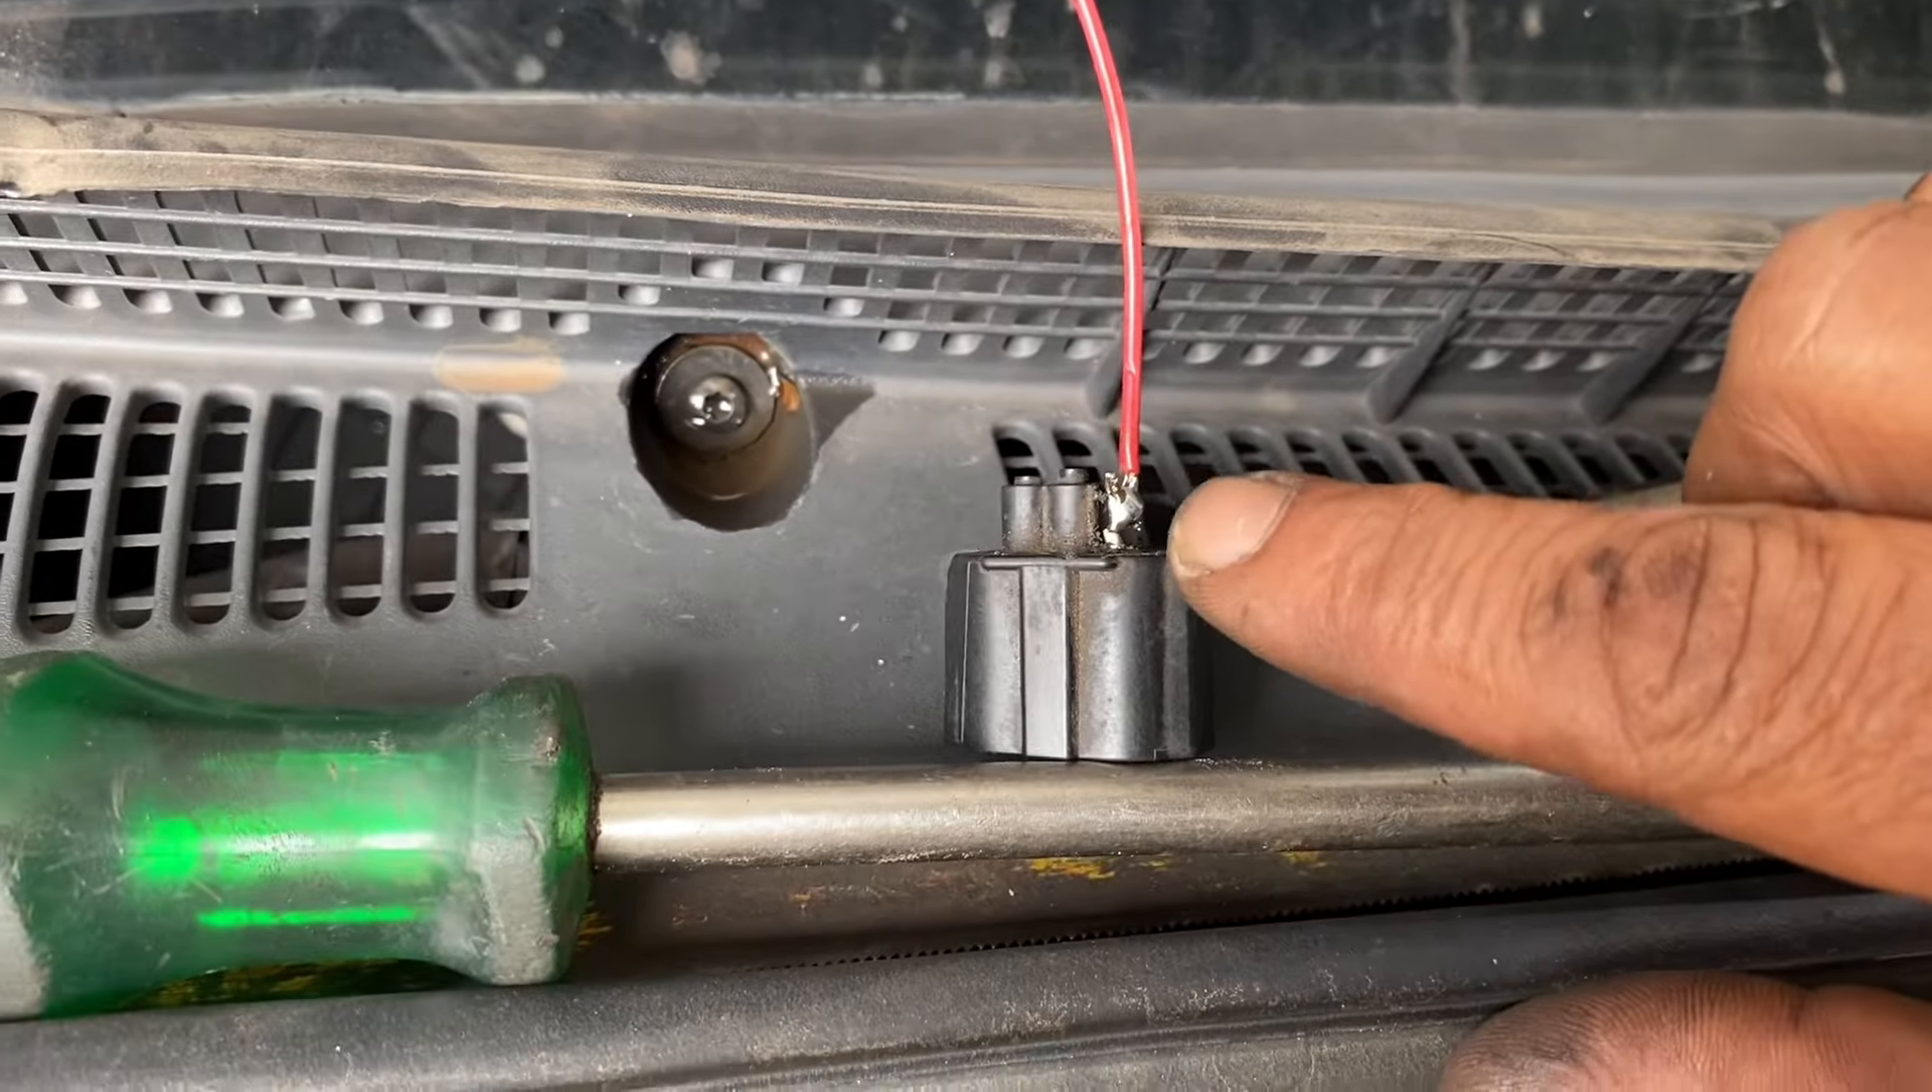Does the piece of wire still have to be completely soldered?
No.